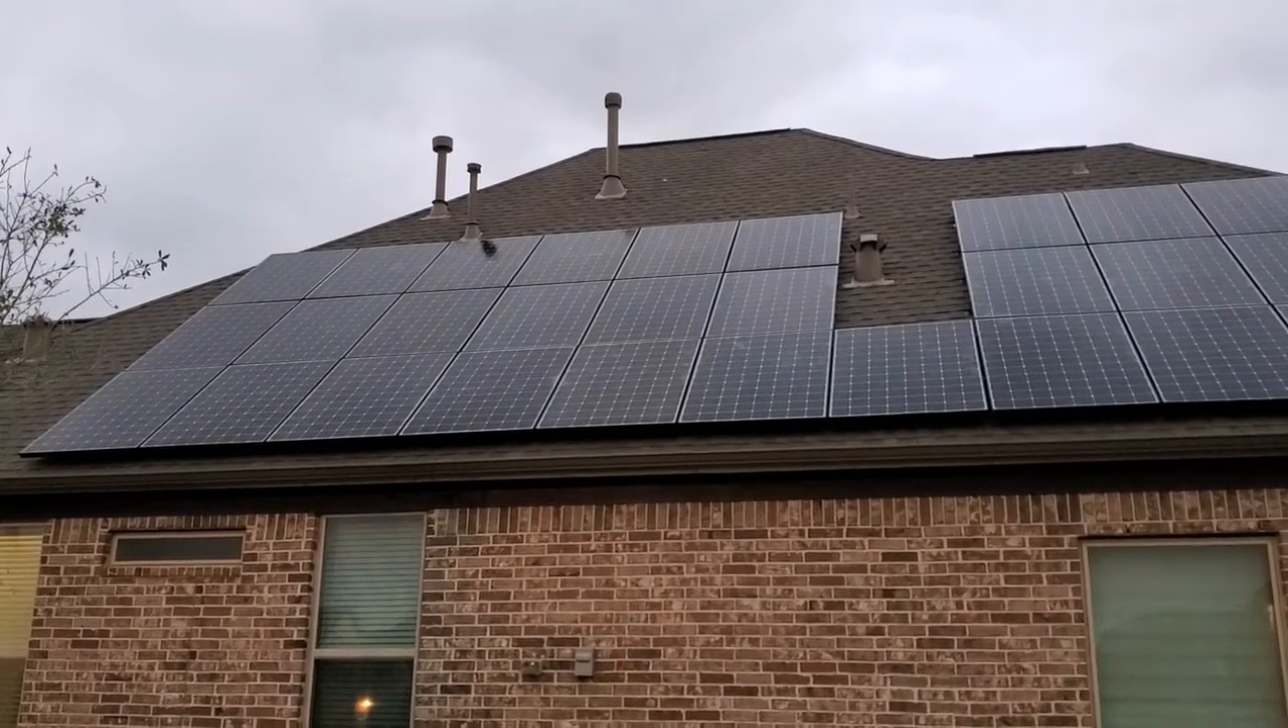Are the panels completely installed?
Yes.